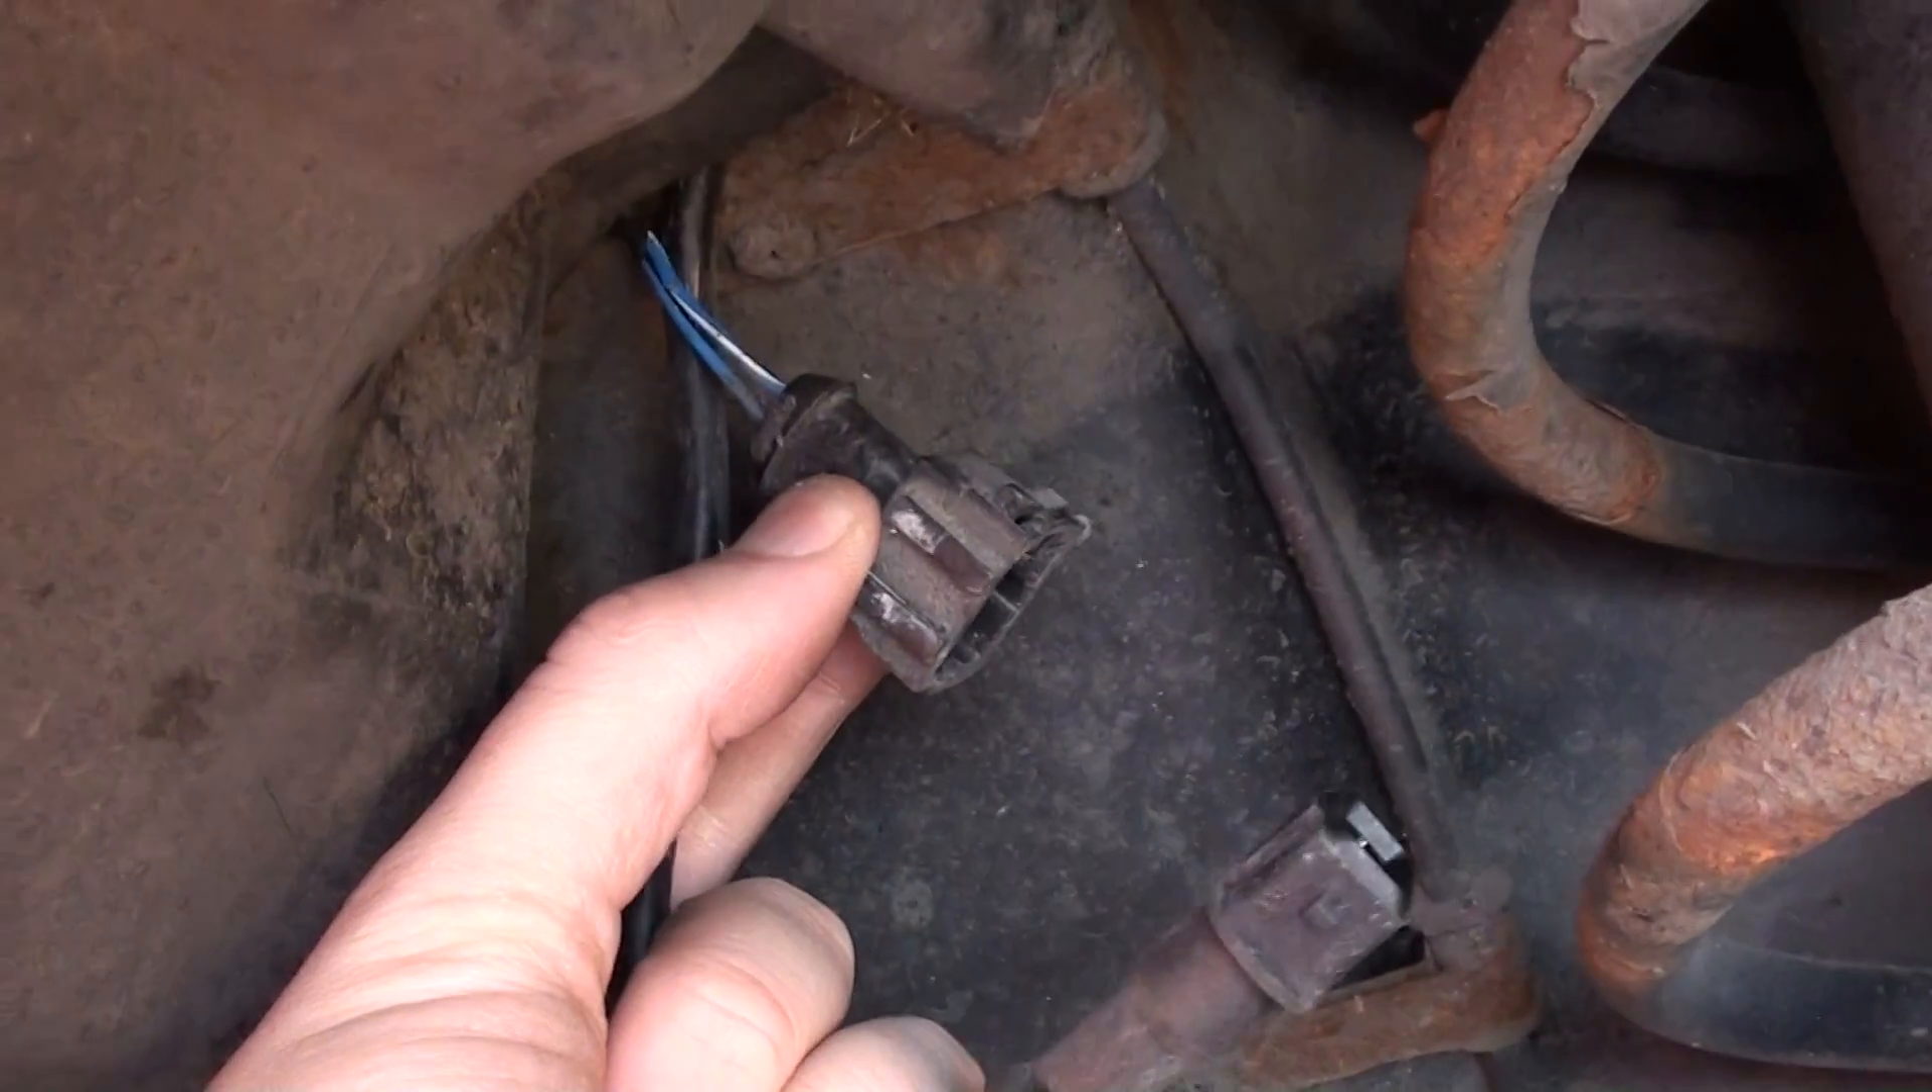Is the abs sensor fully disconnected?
Yes.